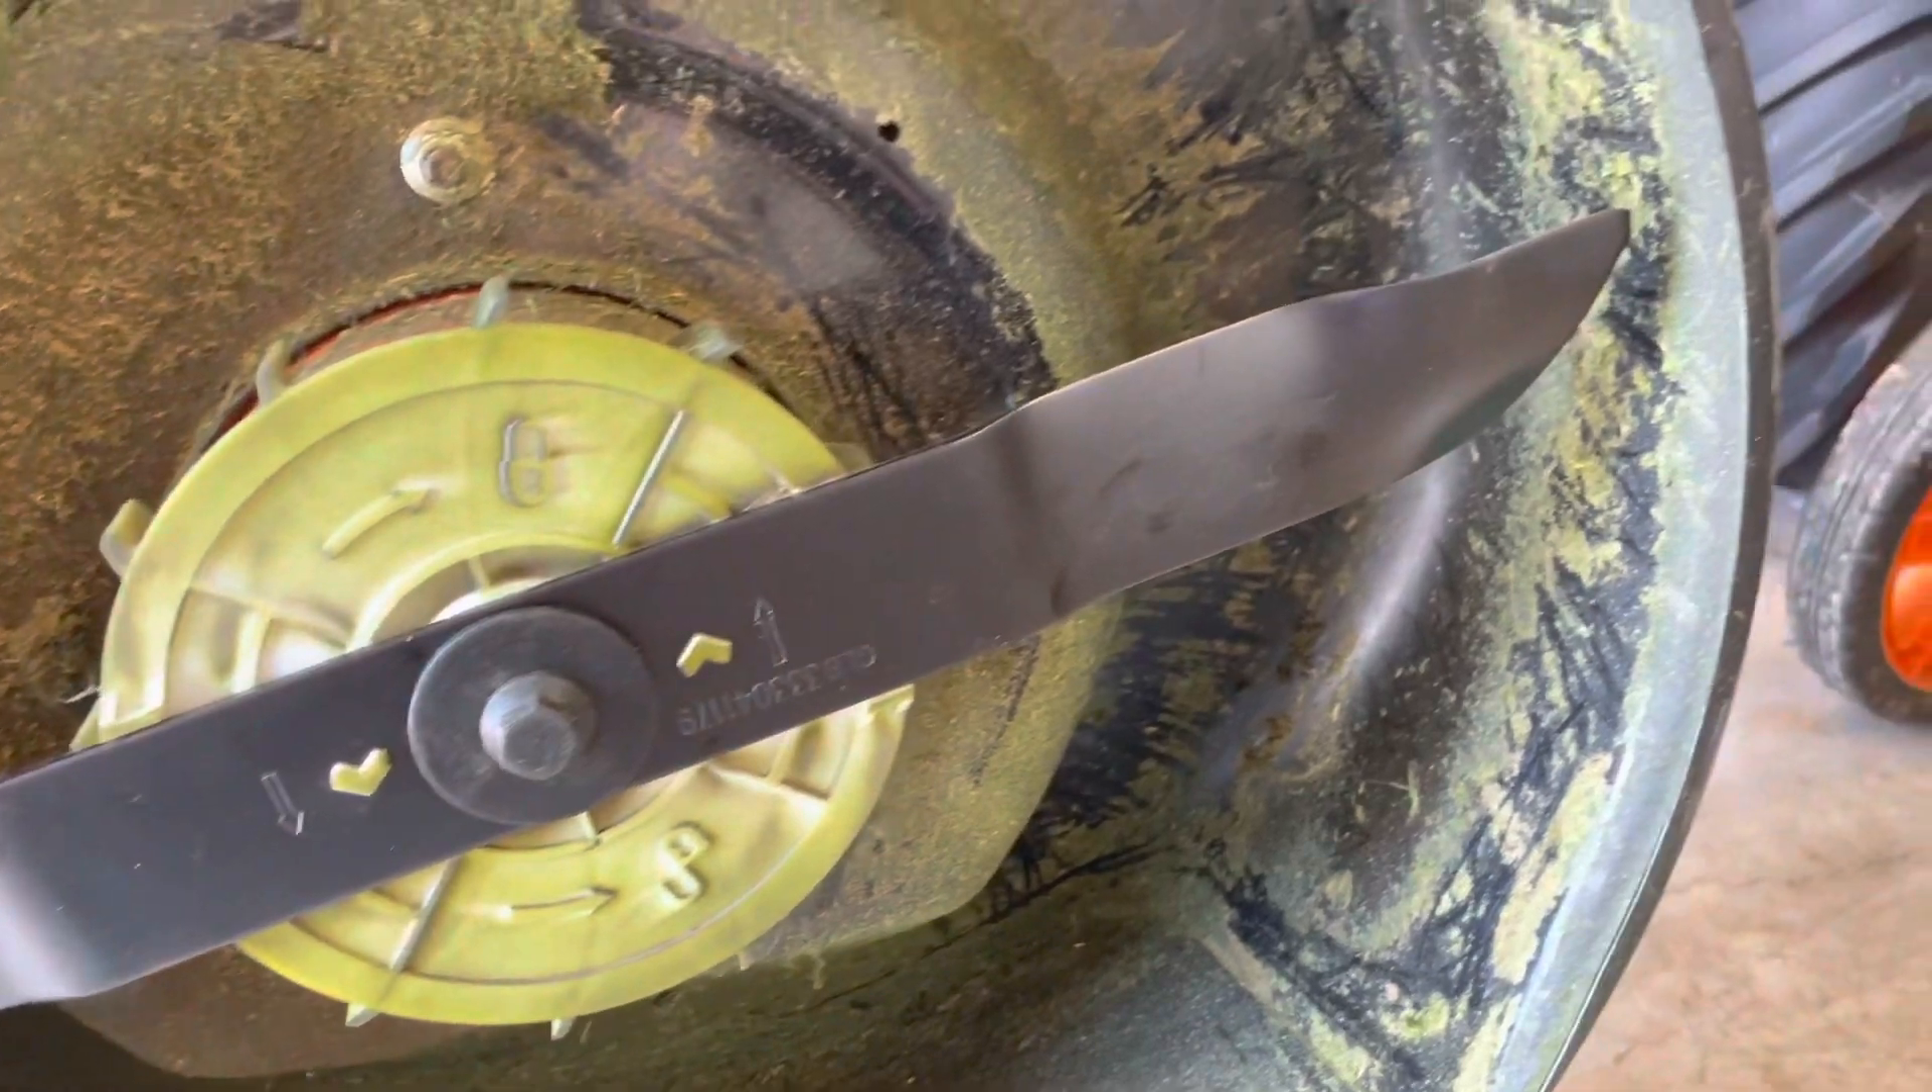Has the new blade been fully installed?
Yes.